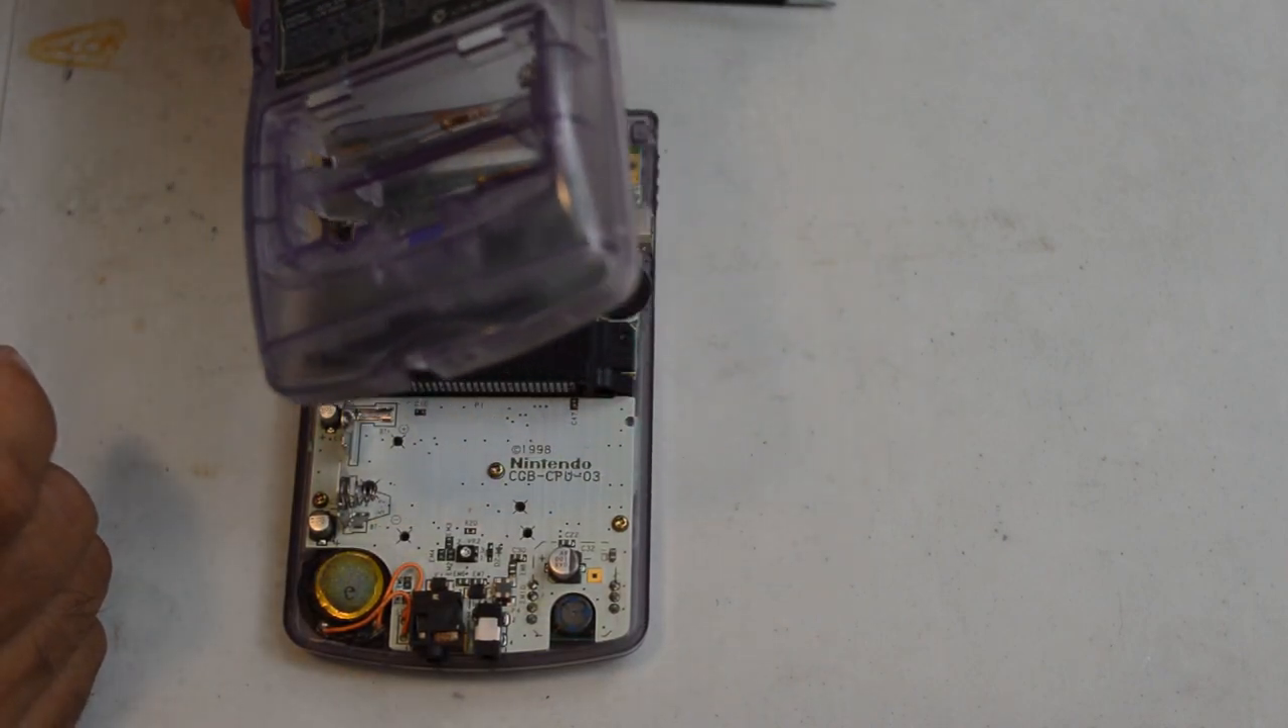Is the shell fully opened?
Yes.